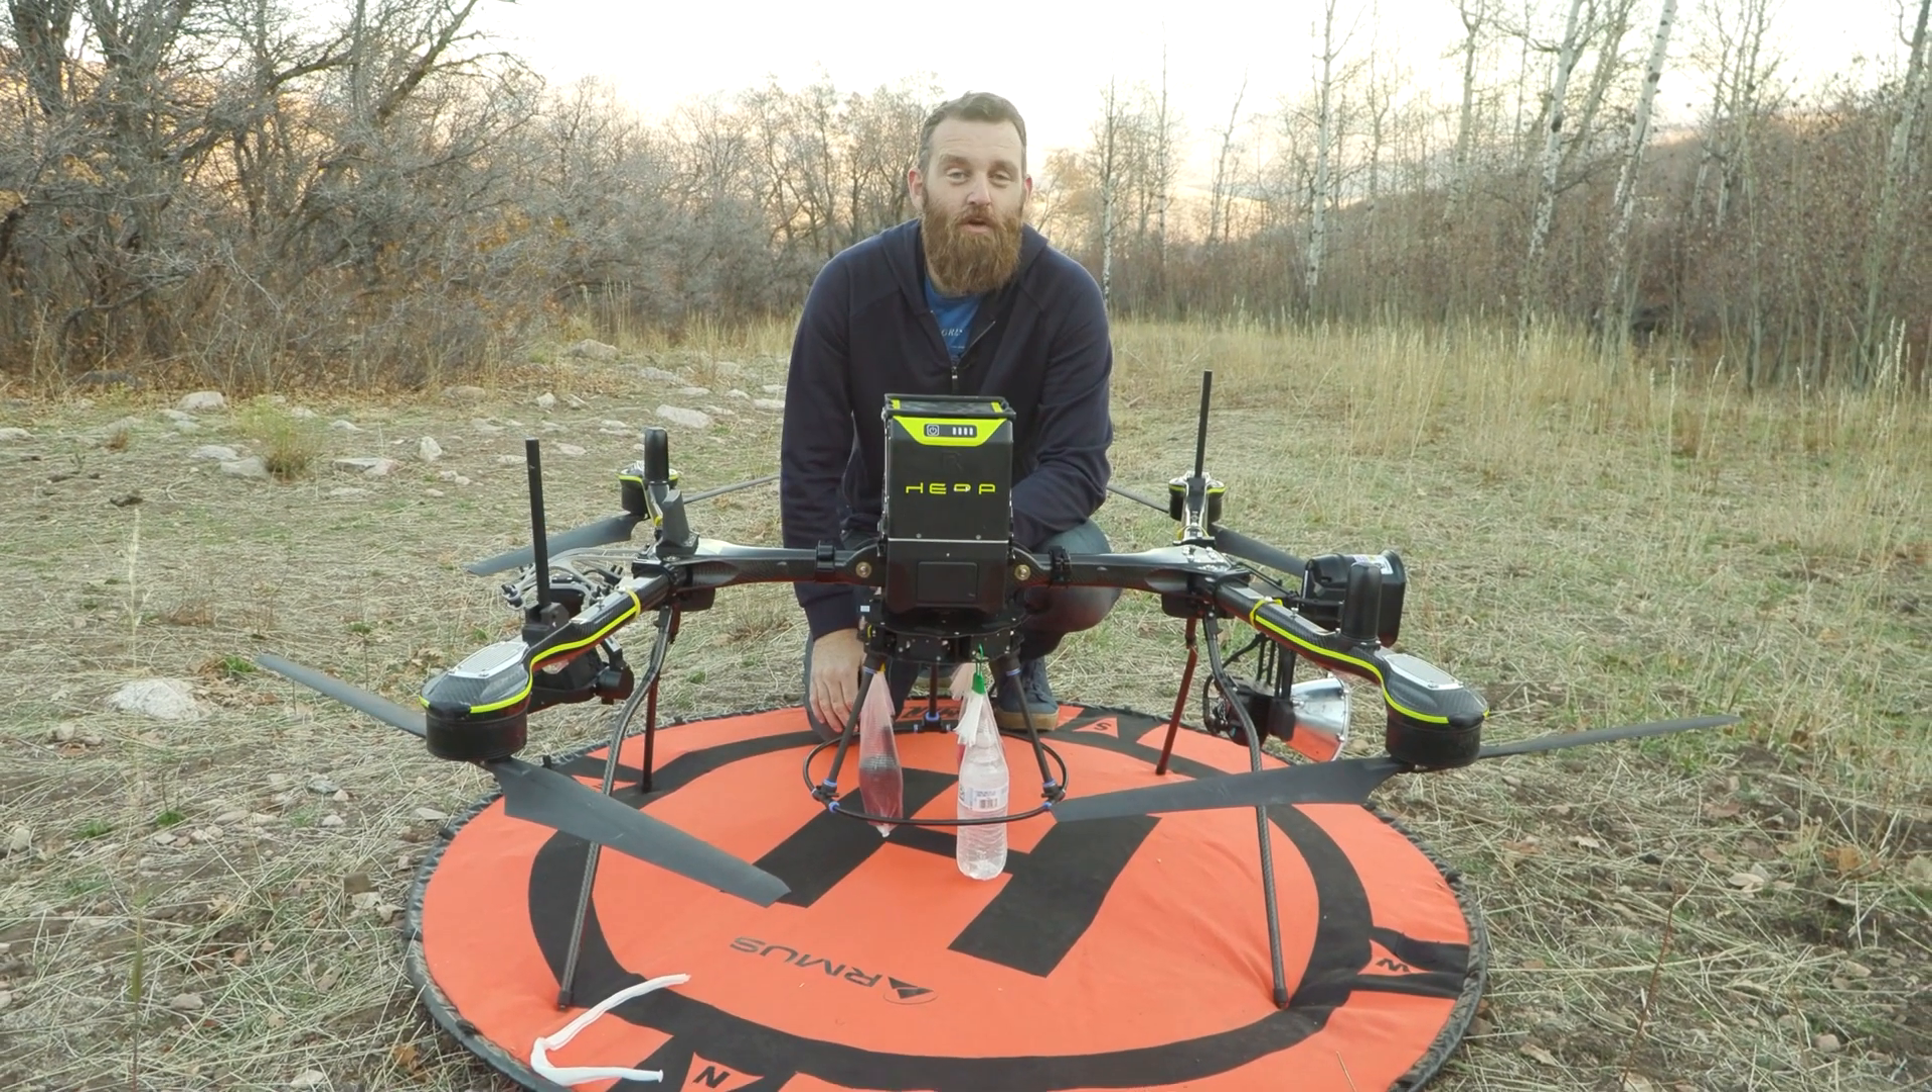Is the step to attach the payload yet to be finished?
No.